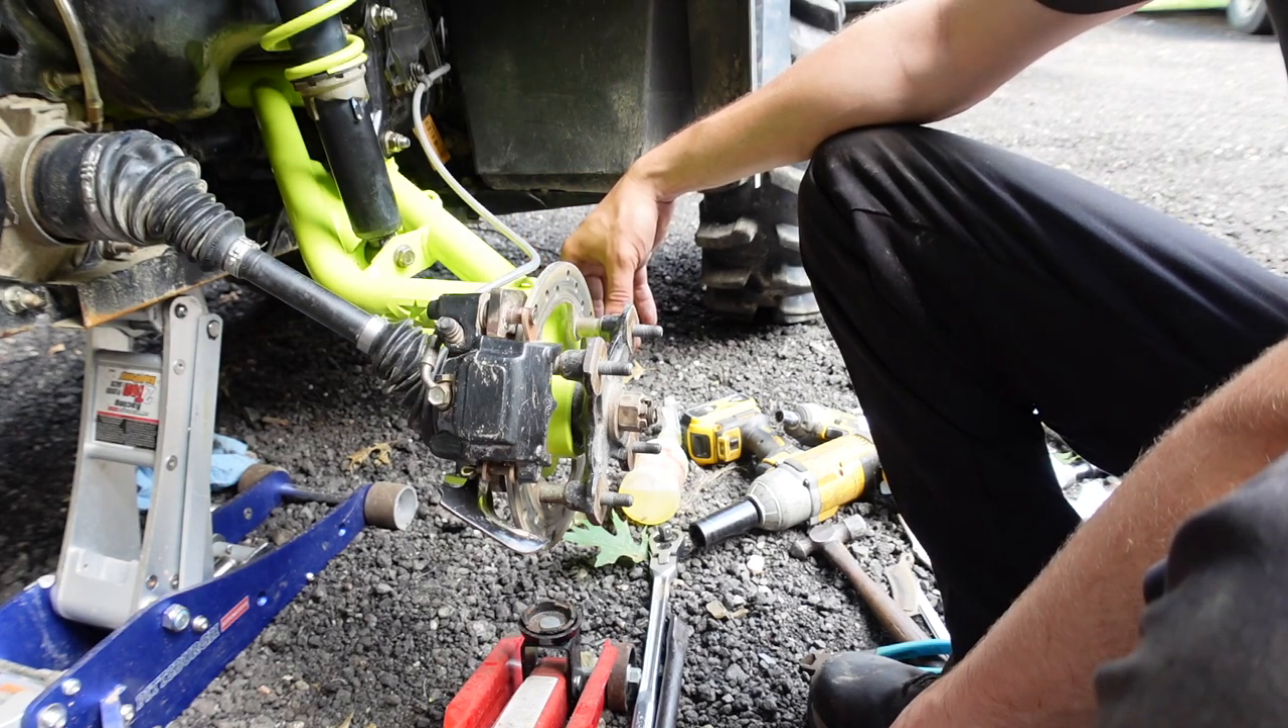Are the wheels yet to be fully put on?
Yes.